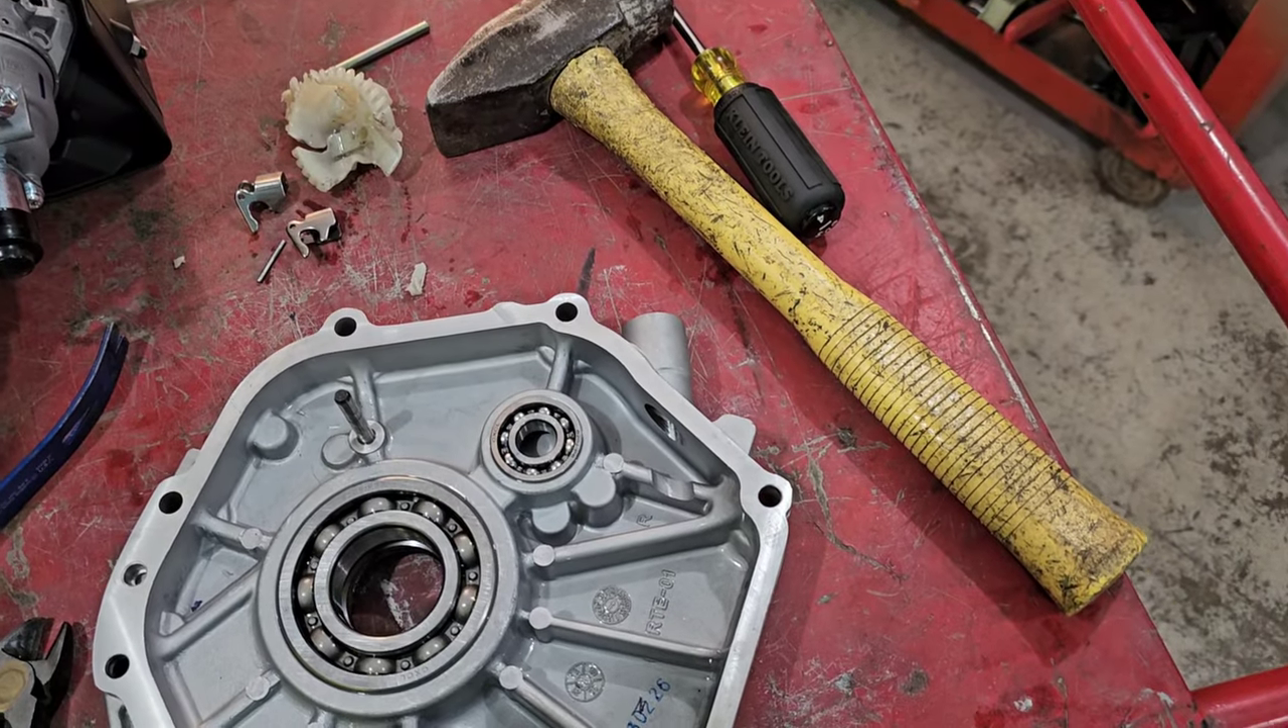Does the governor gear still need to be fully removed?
No.